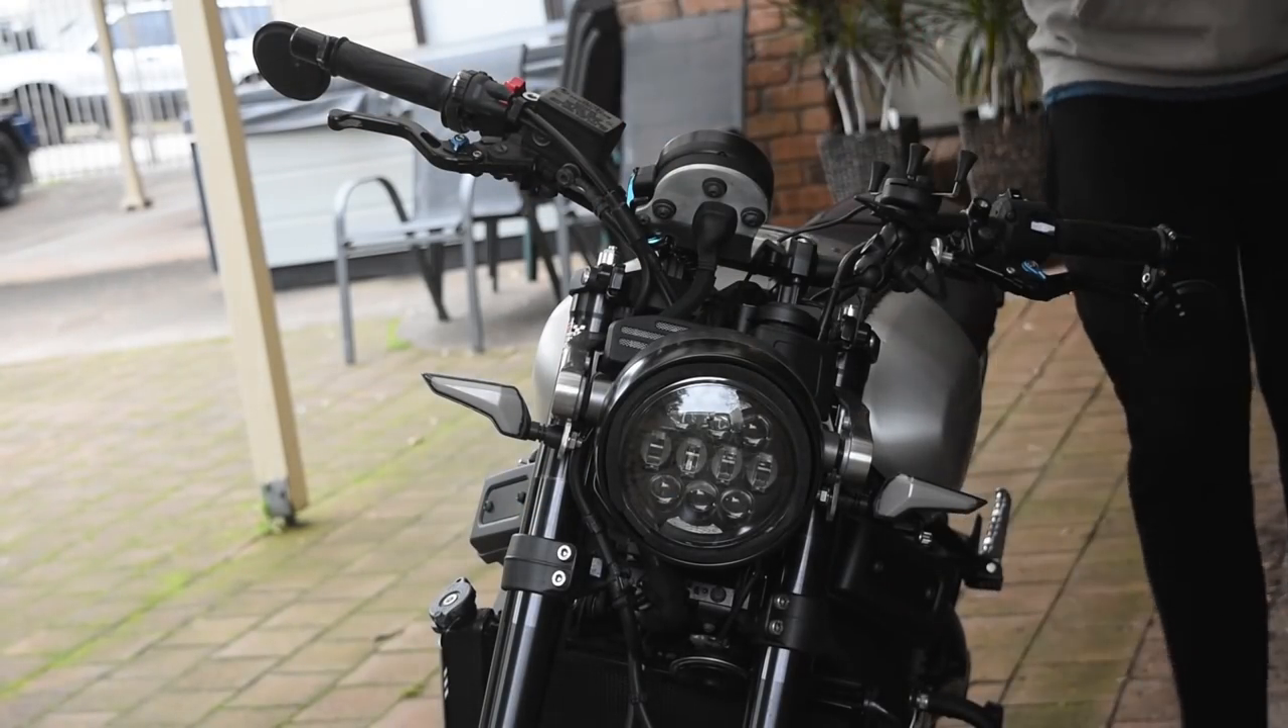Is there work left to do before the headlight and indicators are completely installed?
No.